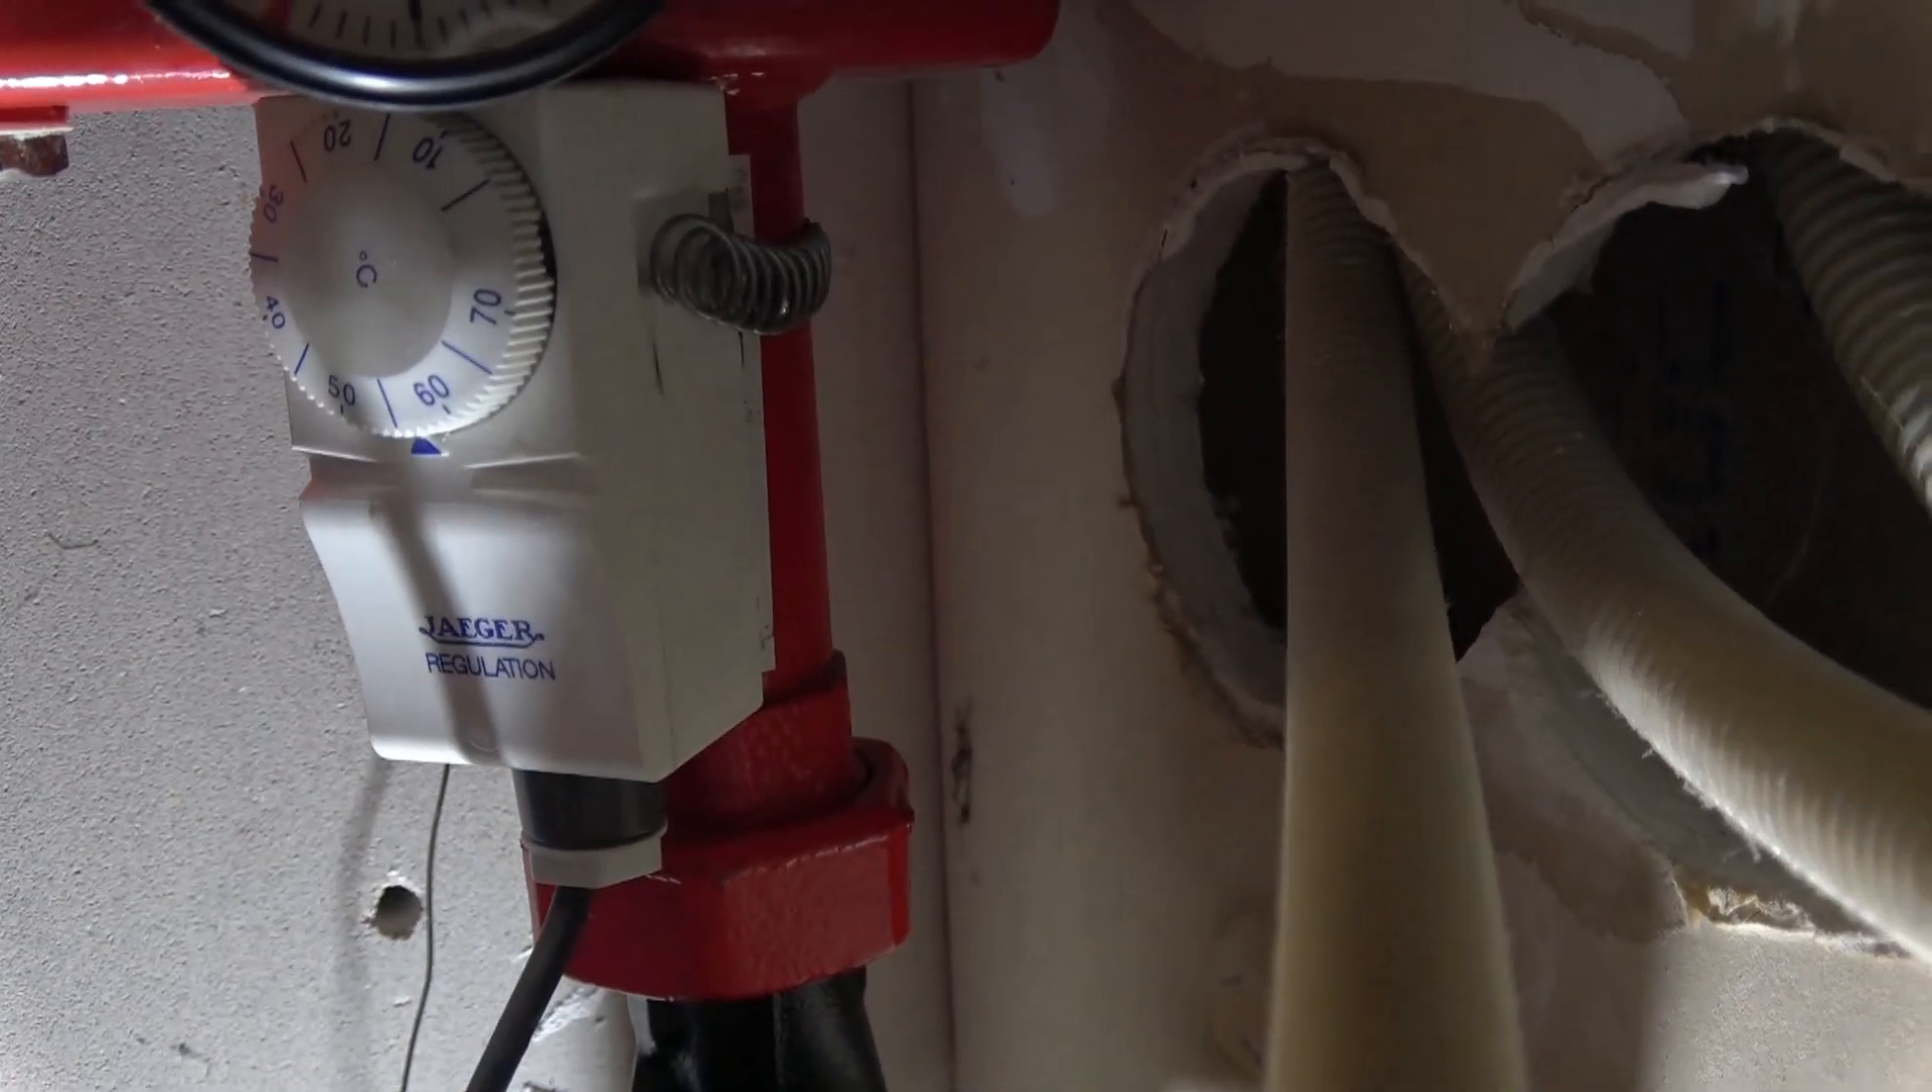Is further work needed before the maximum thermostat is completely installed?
No.